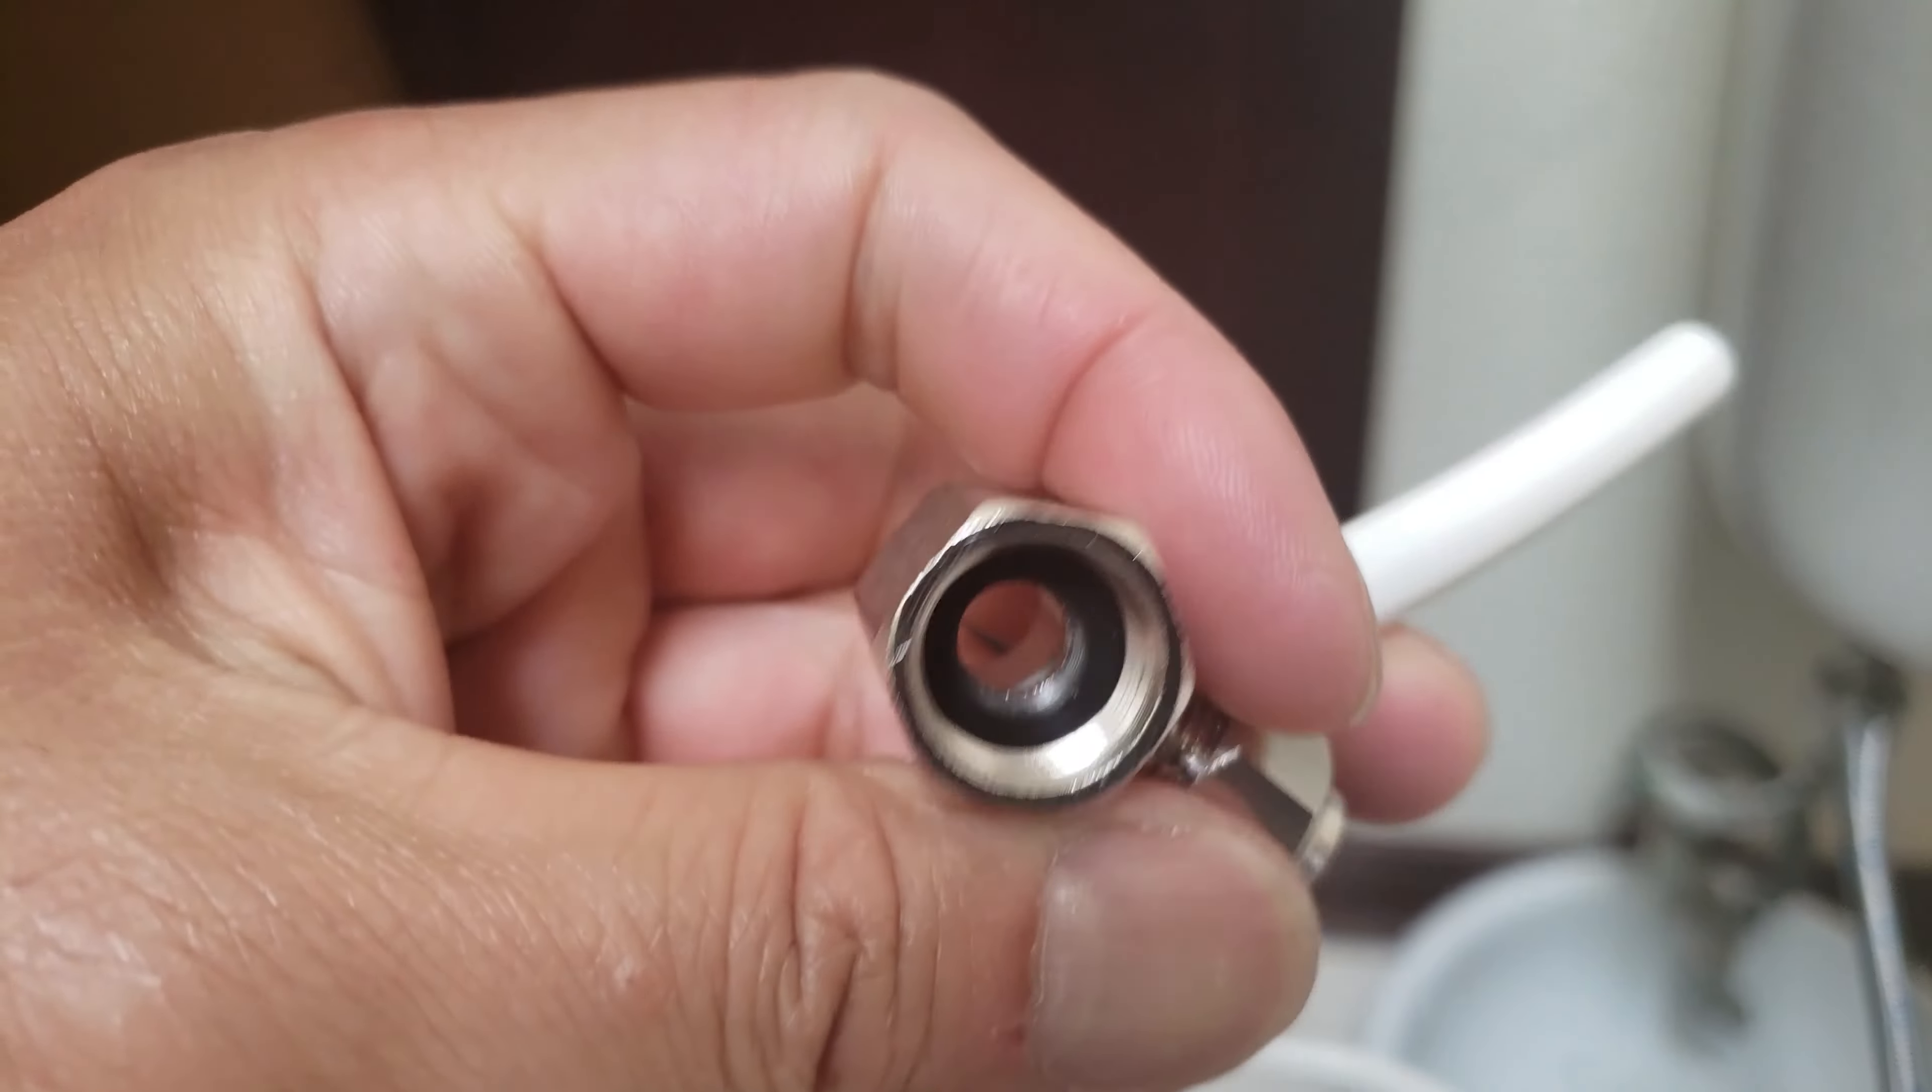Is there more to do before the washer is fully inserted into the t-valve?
No.